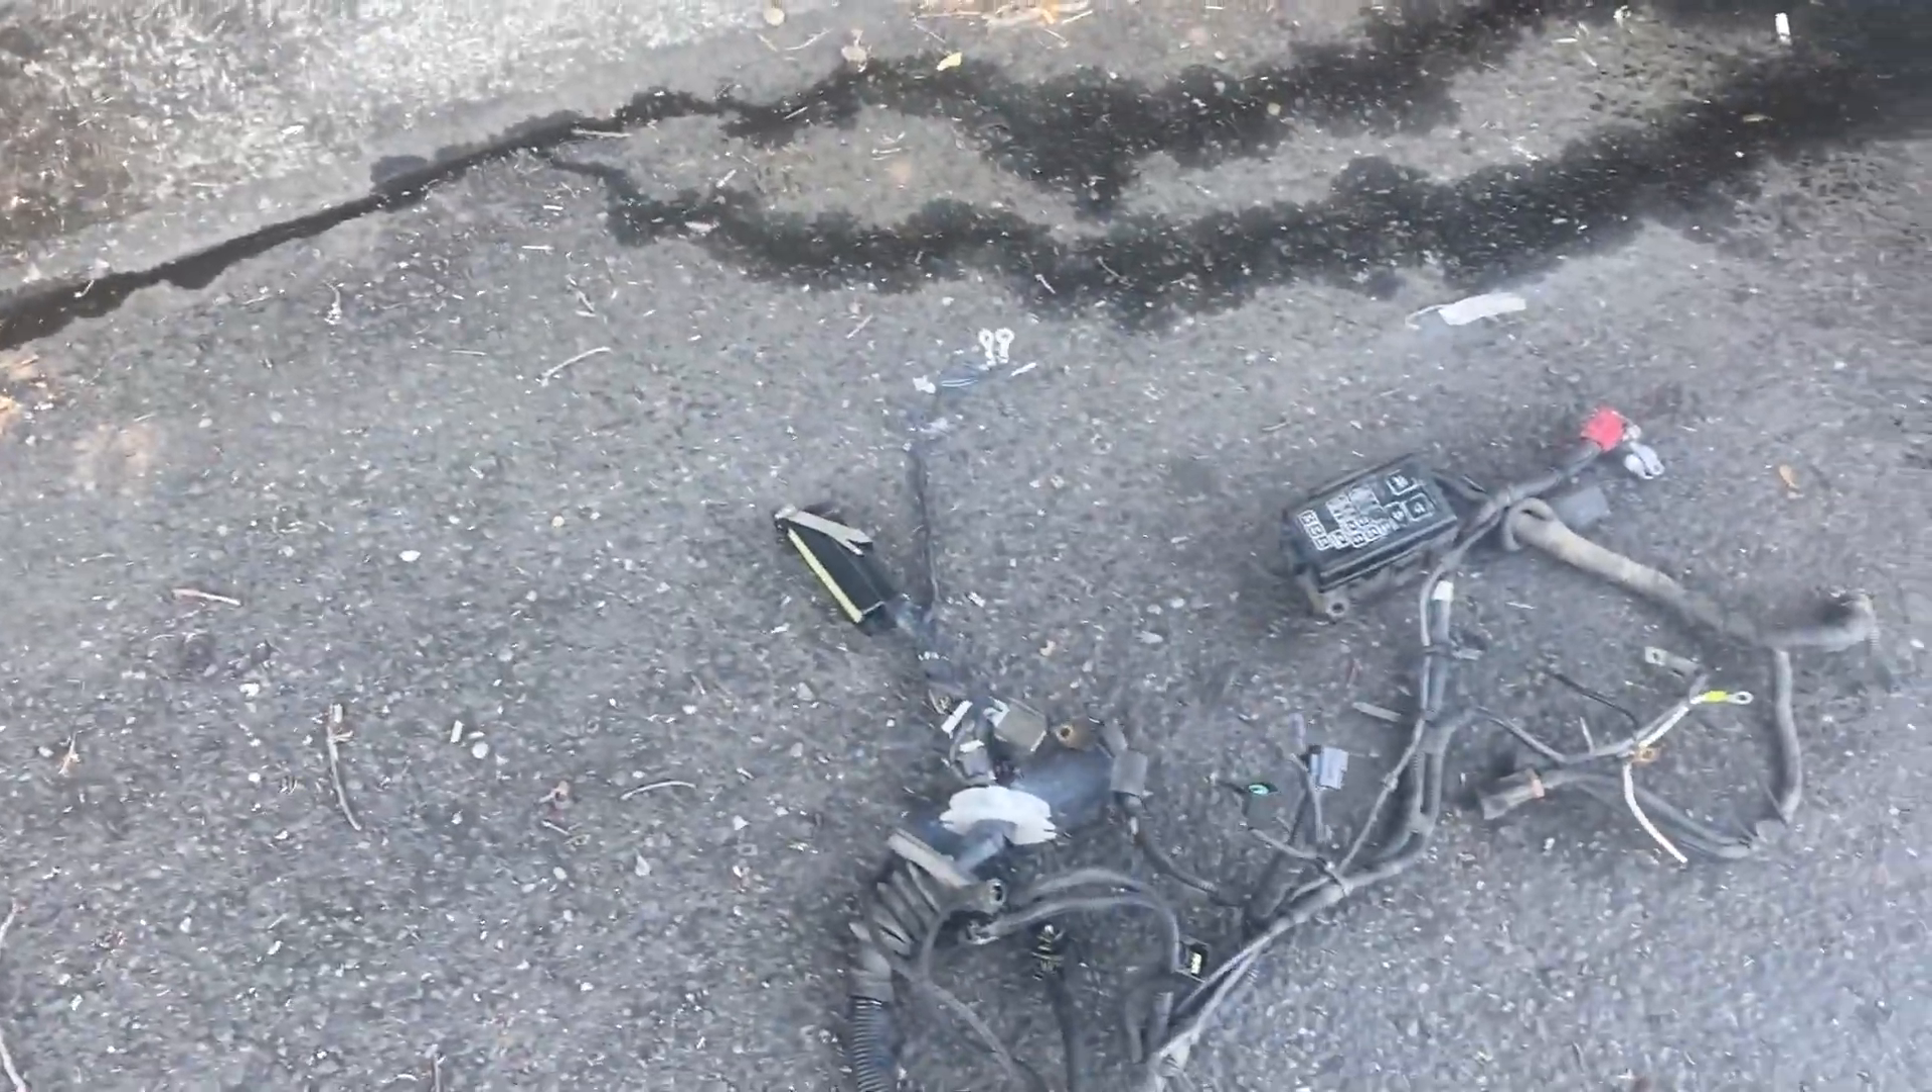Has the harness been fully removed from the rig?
Yes.